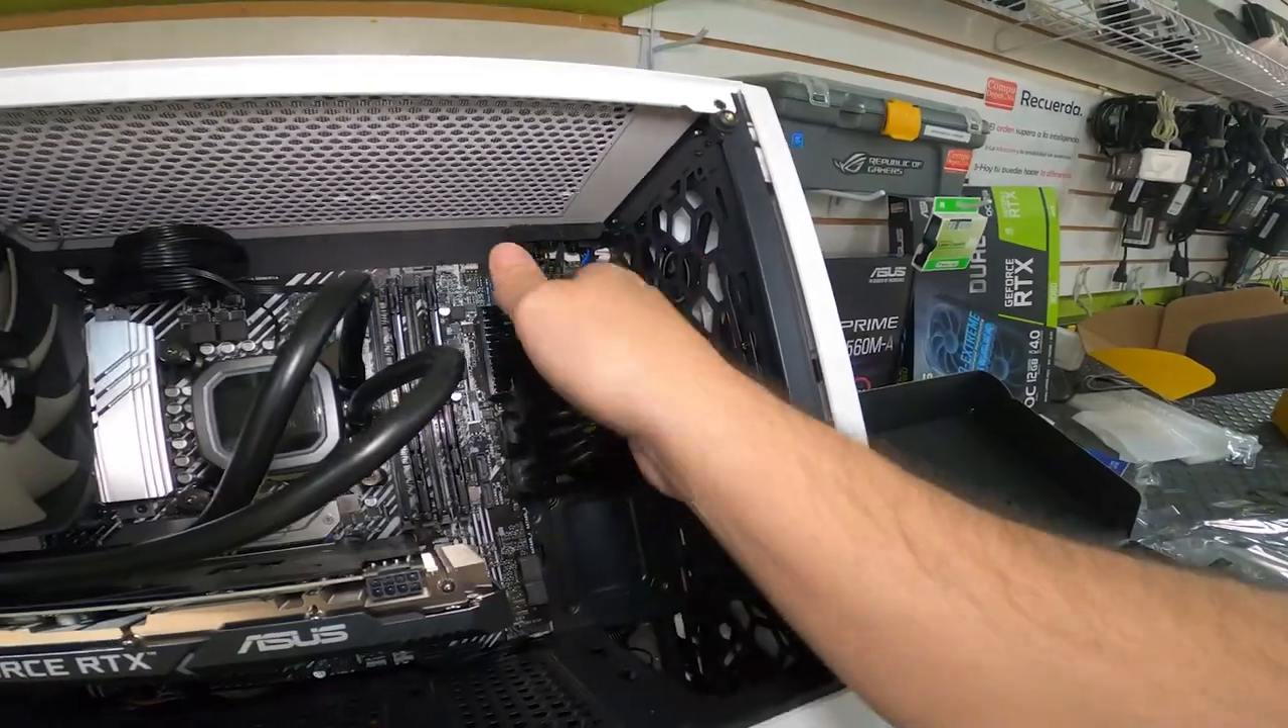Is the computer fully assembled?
No.